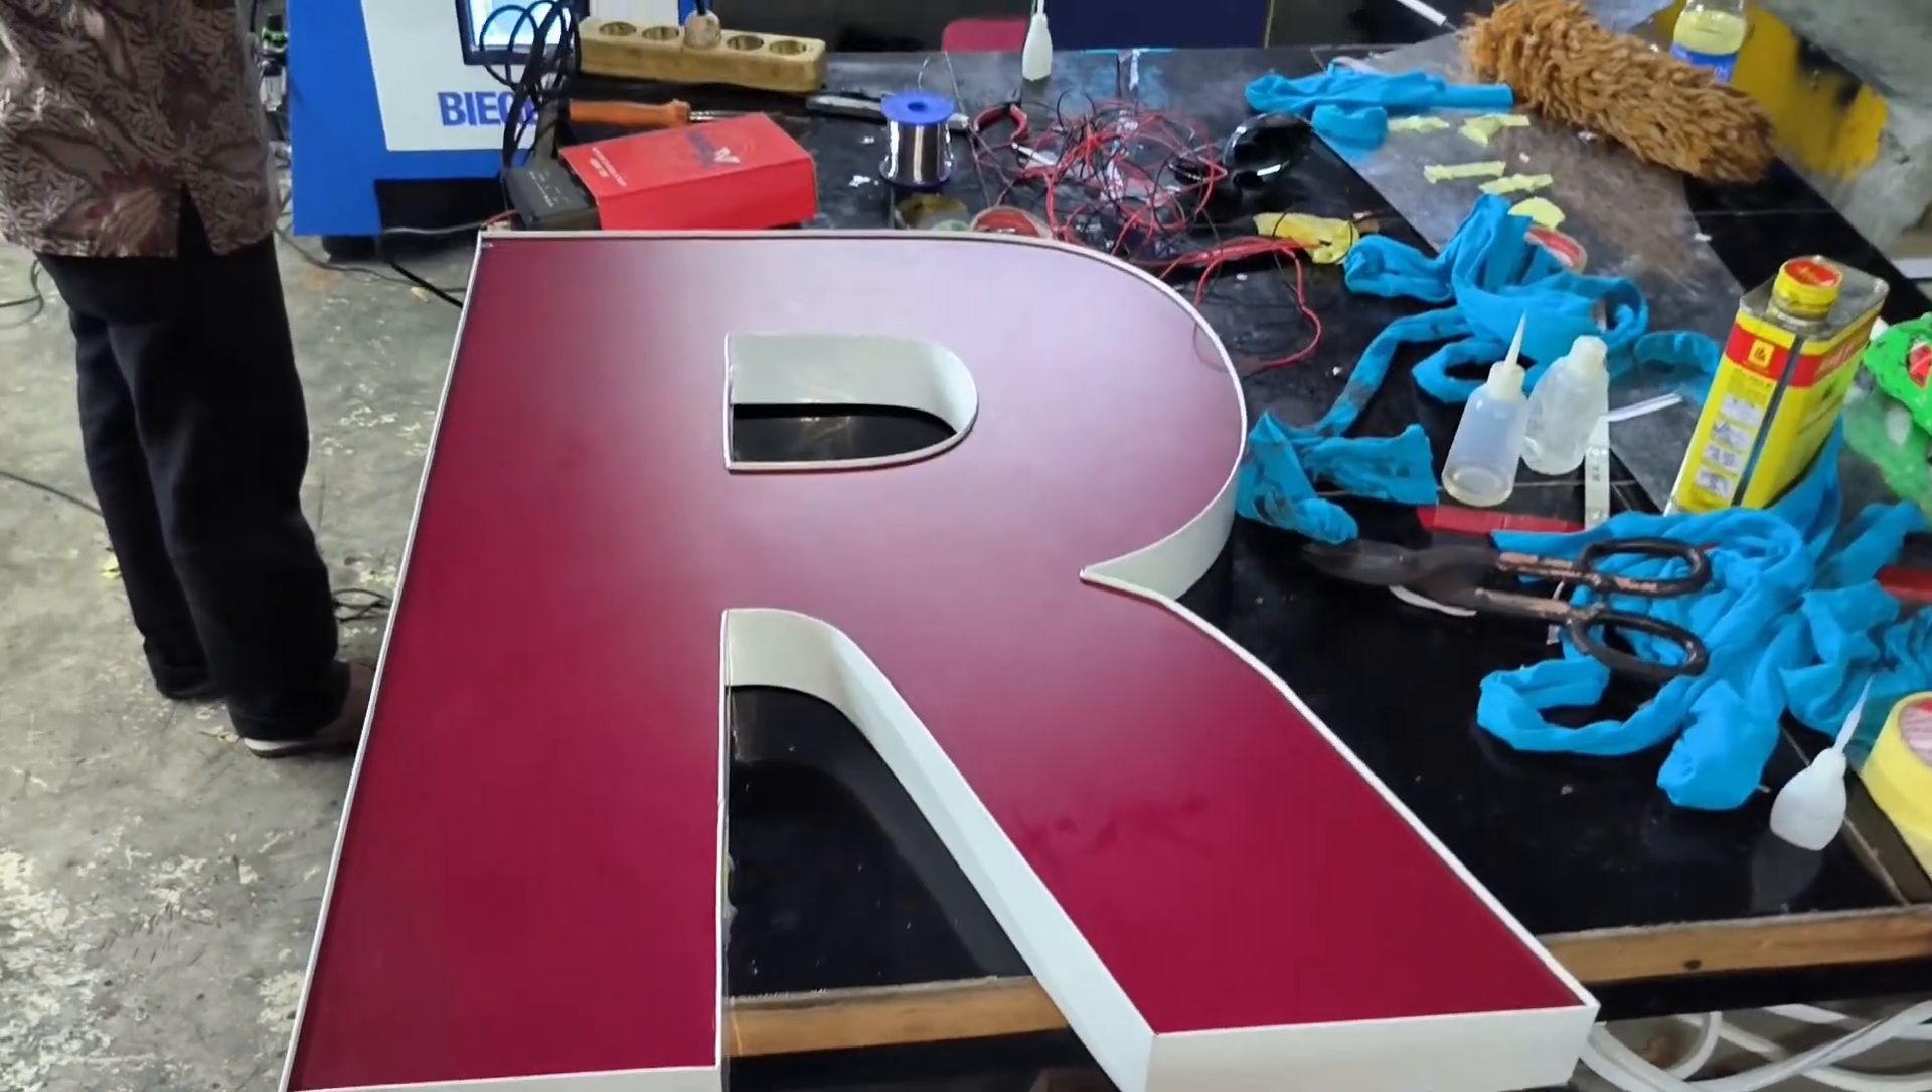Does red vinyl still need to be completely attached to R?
No.